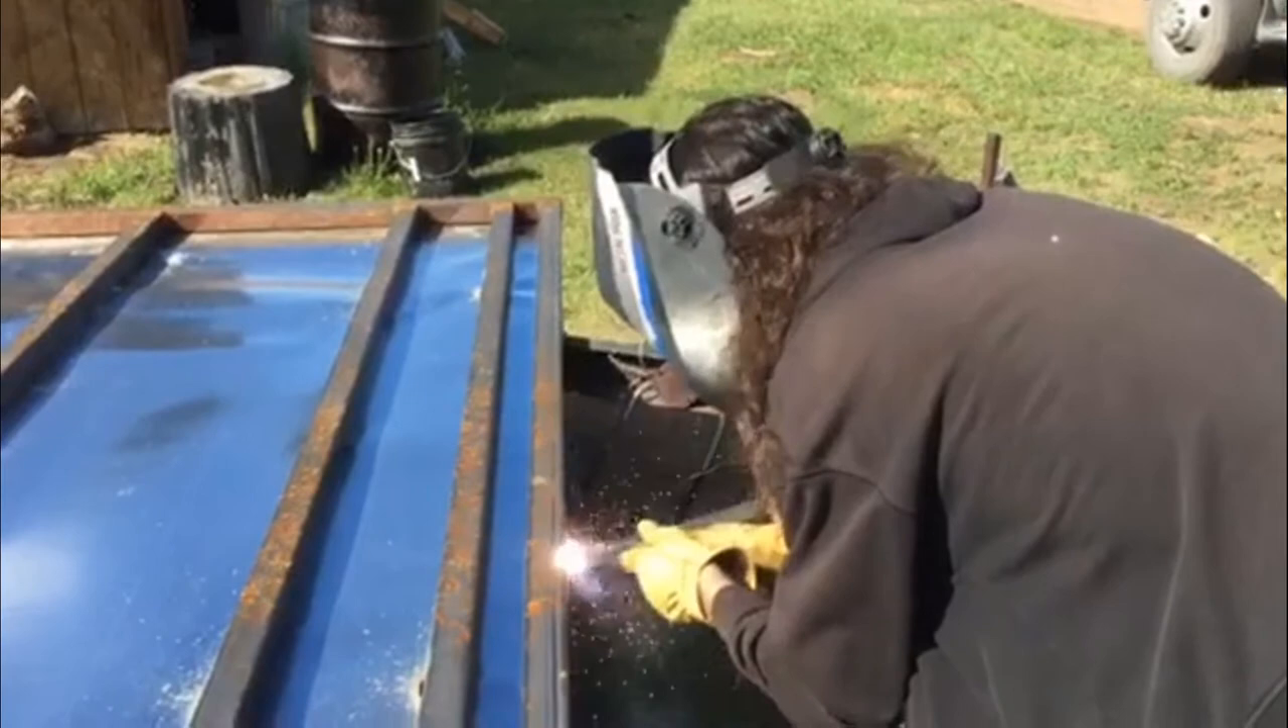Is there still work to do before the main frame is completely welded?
Yes.